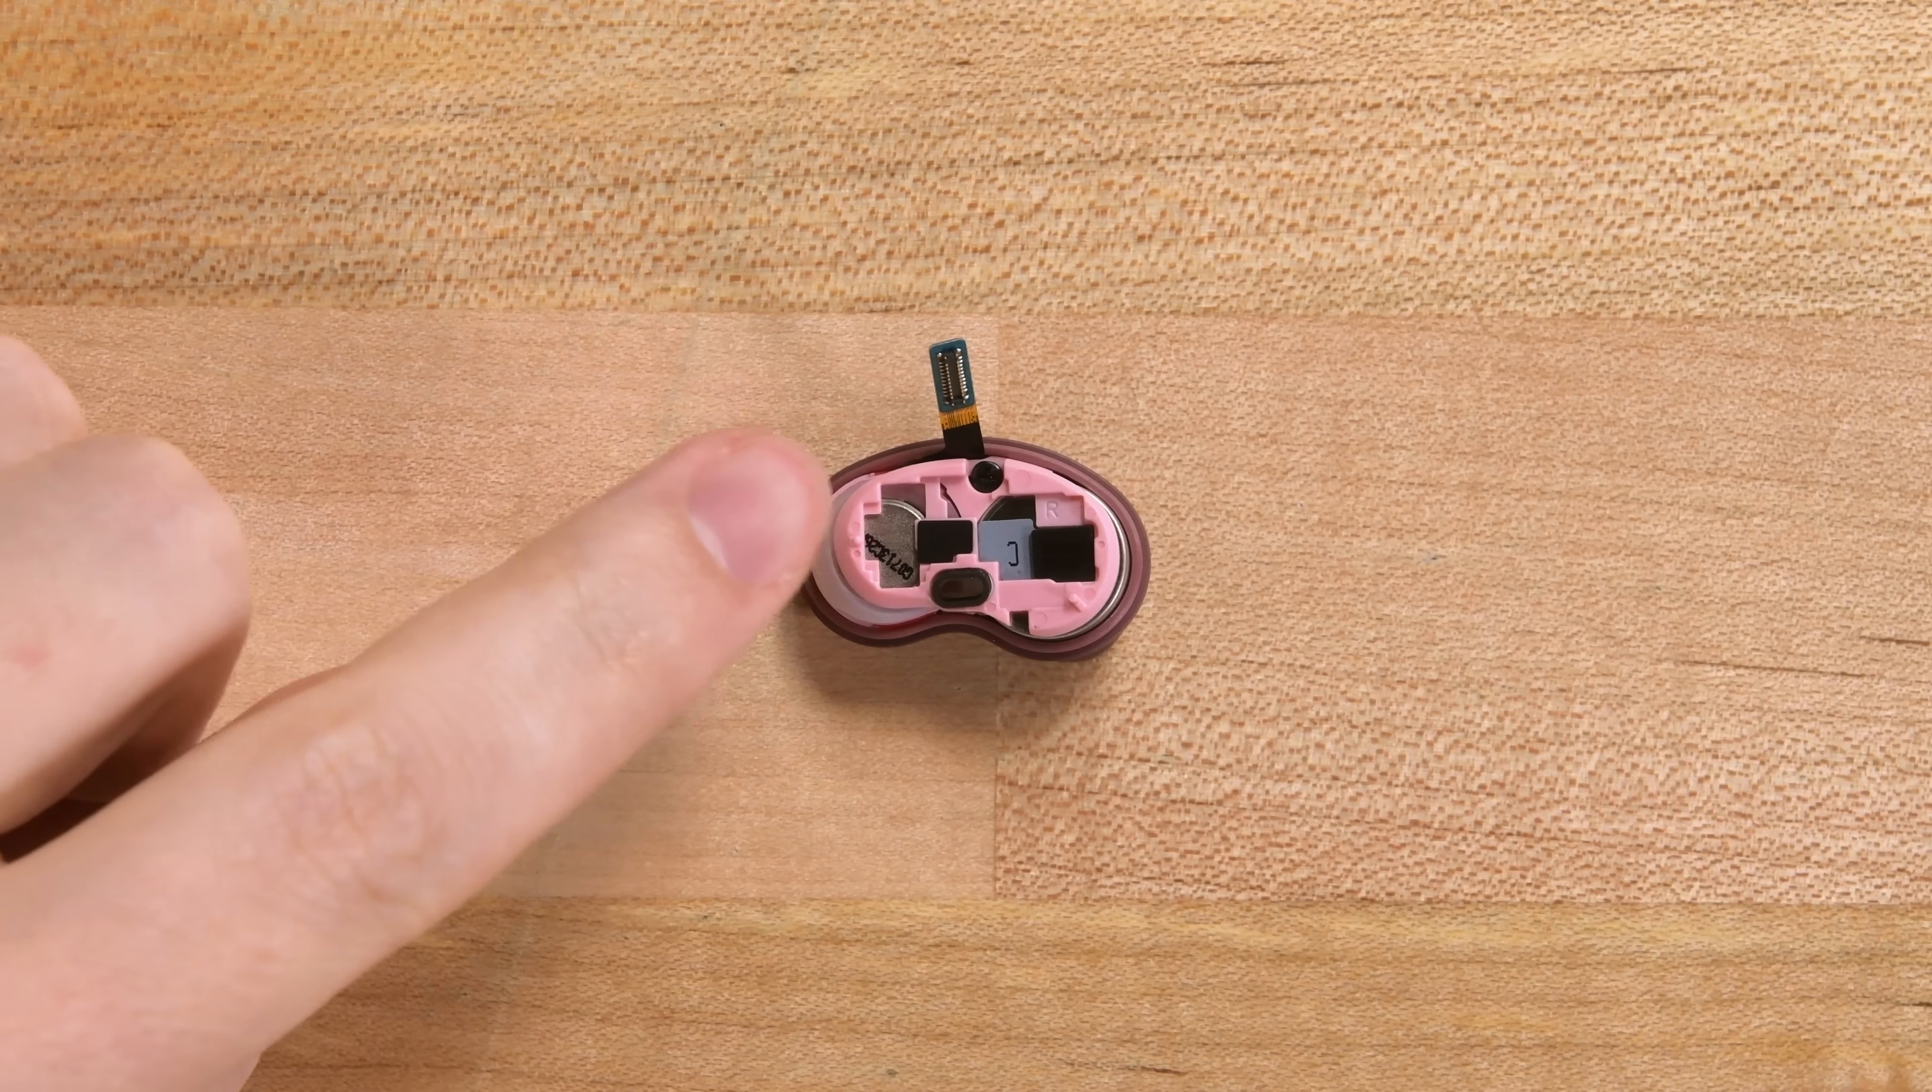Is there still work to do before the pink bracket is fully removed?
Yes.